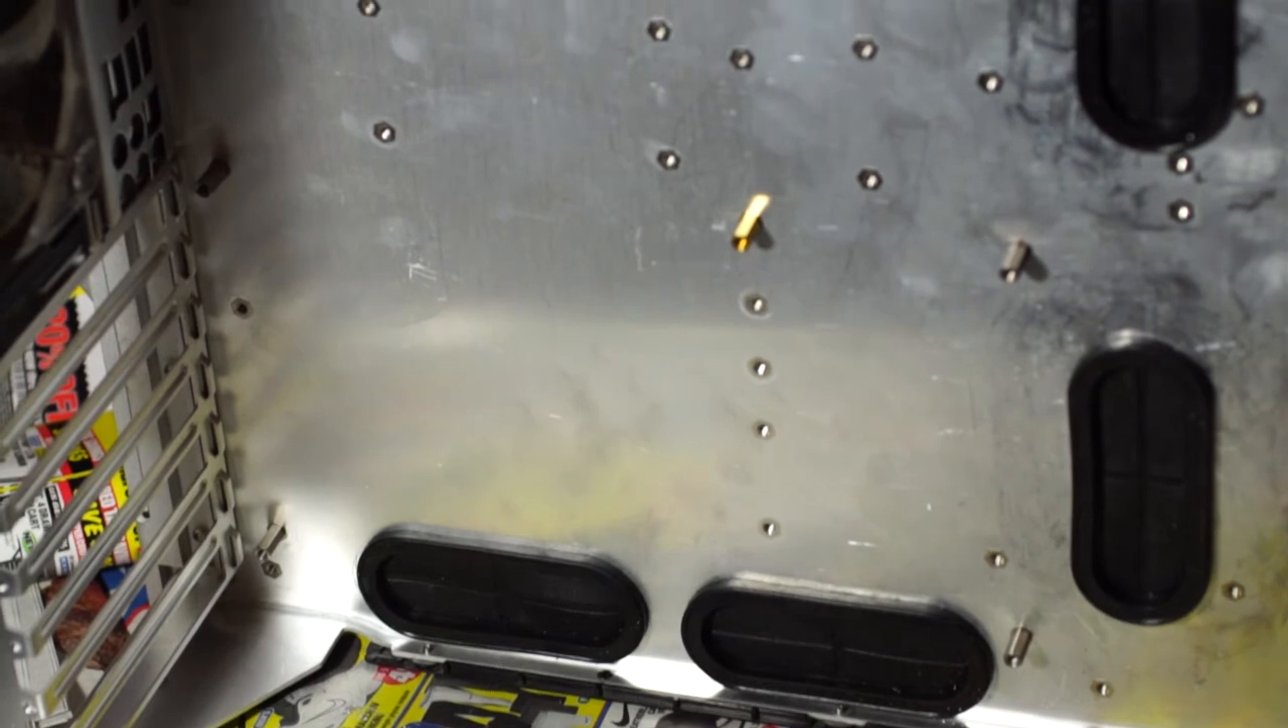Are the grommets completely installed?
Yes.